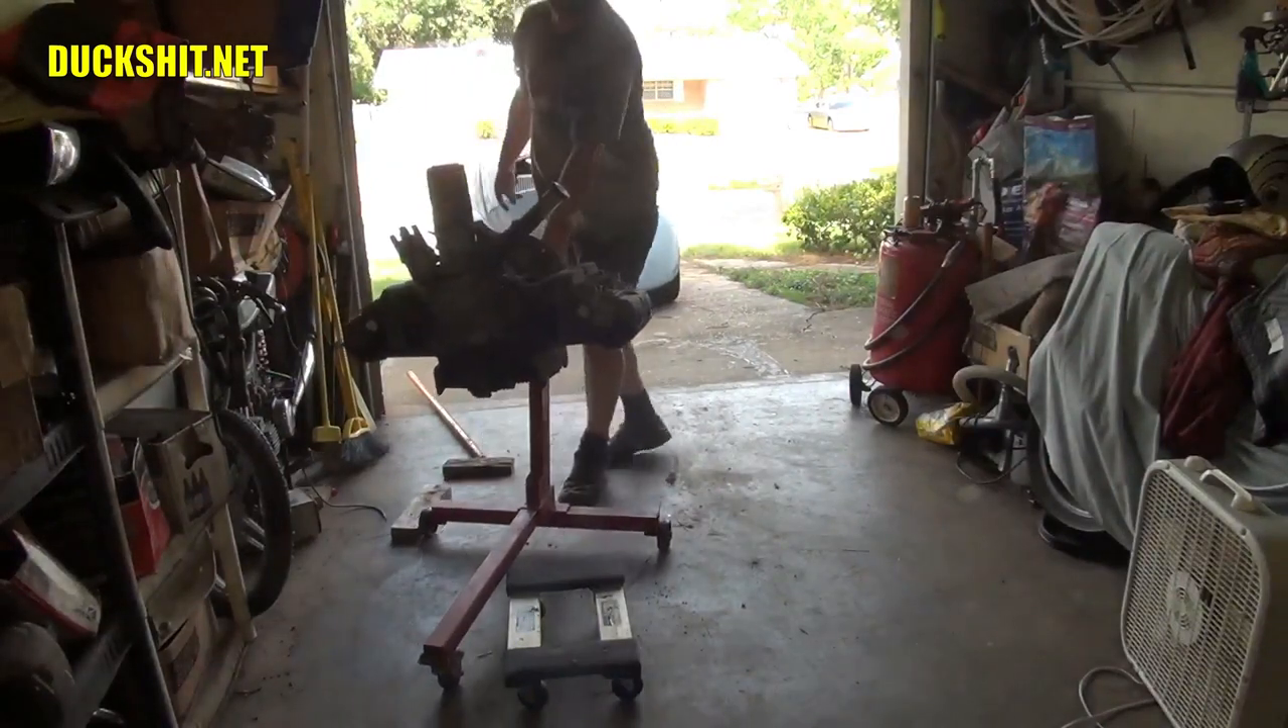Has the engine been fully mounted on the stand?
Yes.